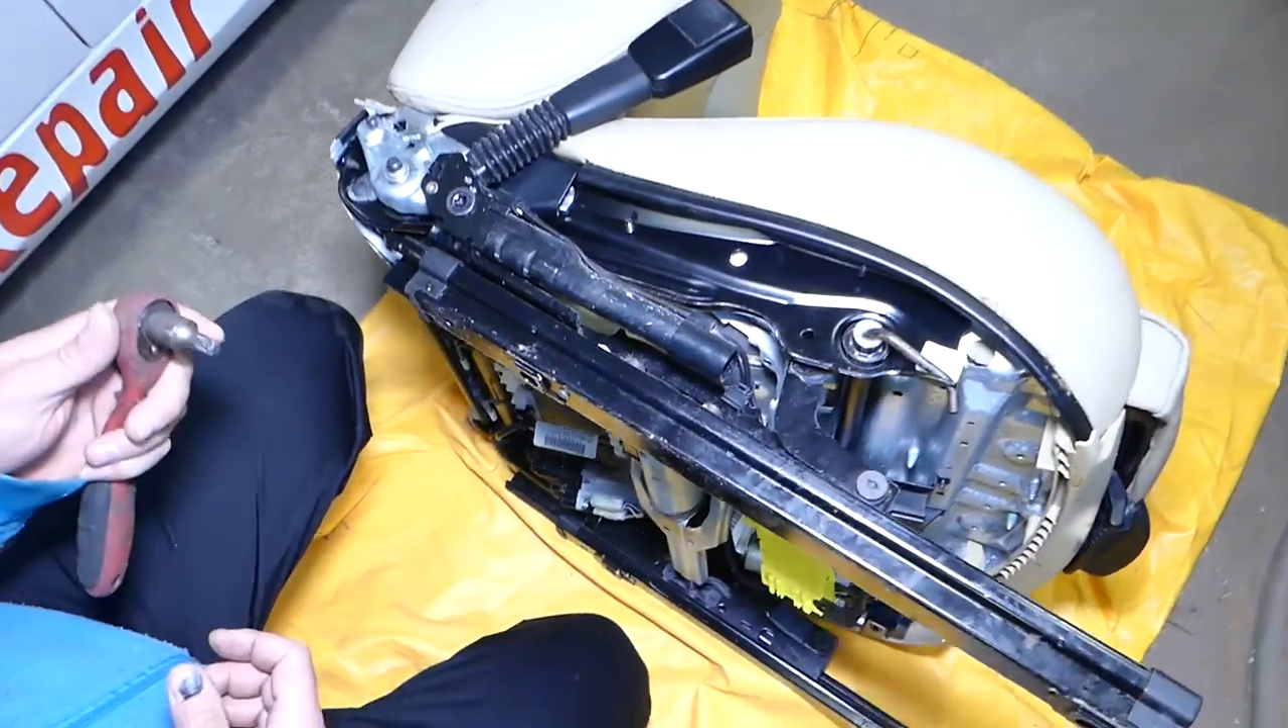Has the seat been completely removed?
Yes.